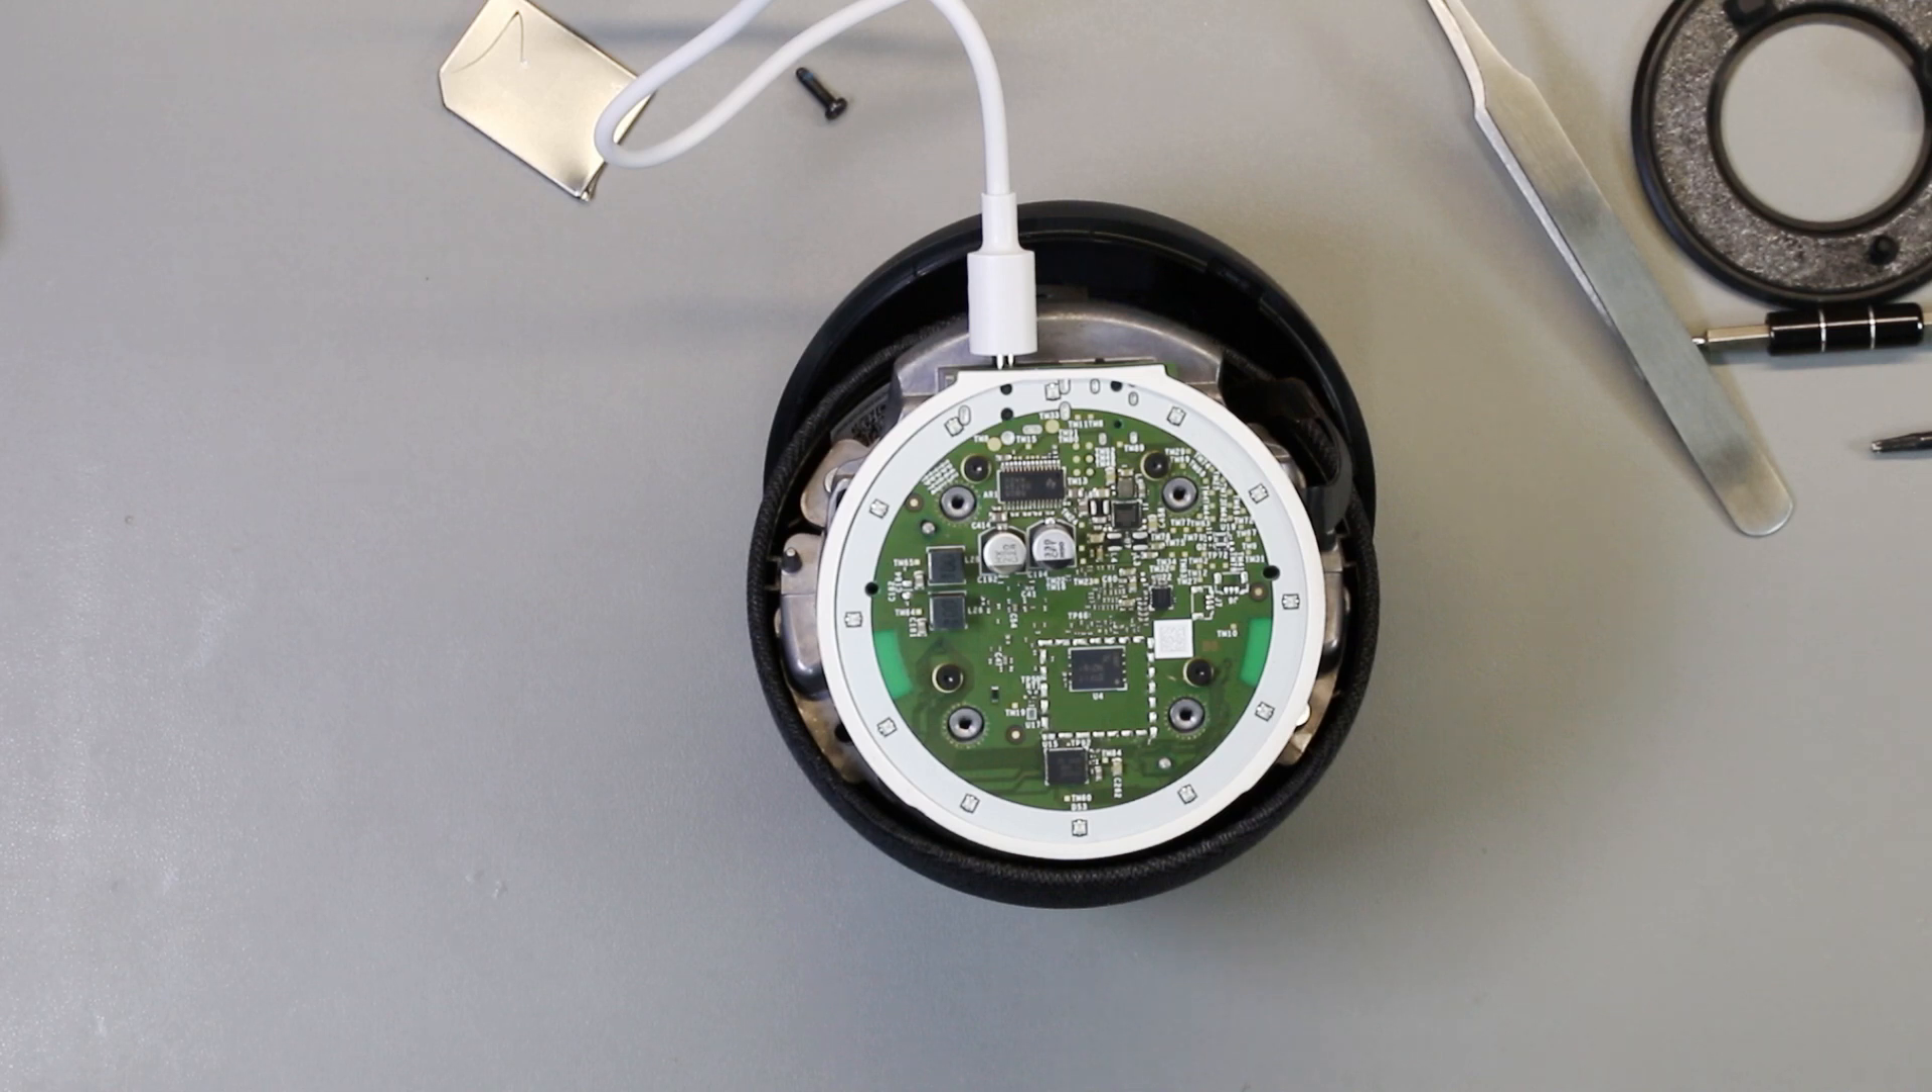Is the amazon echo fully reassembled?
No.